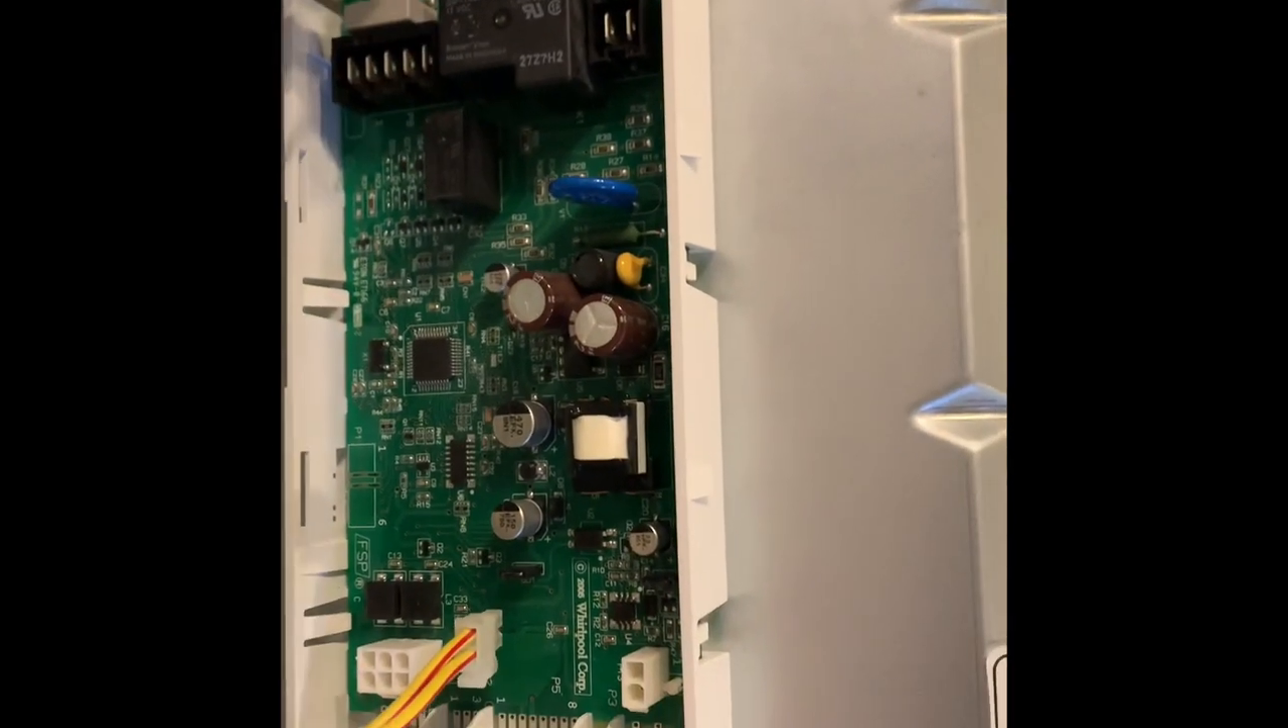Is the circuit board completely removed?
No.